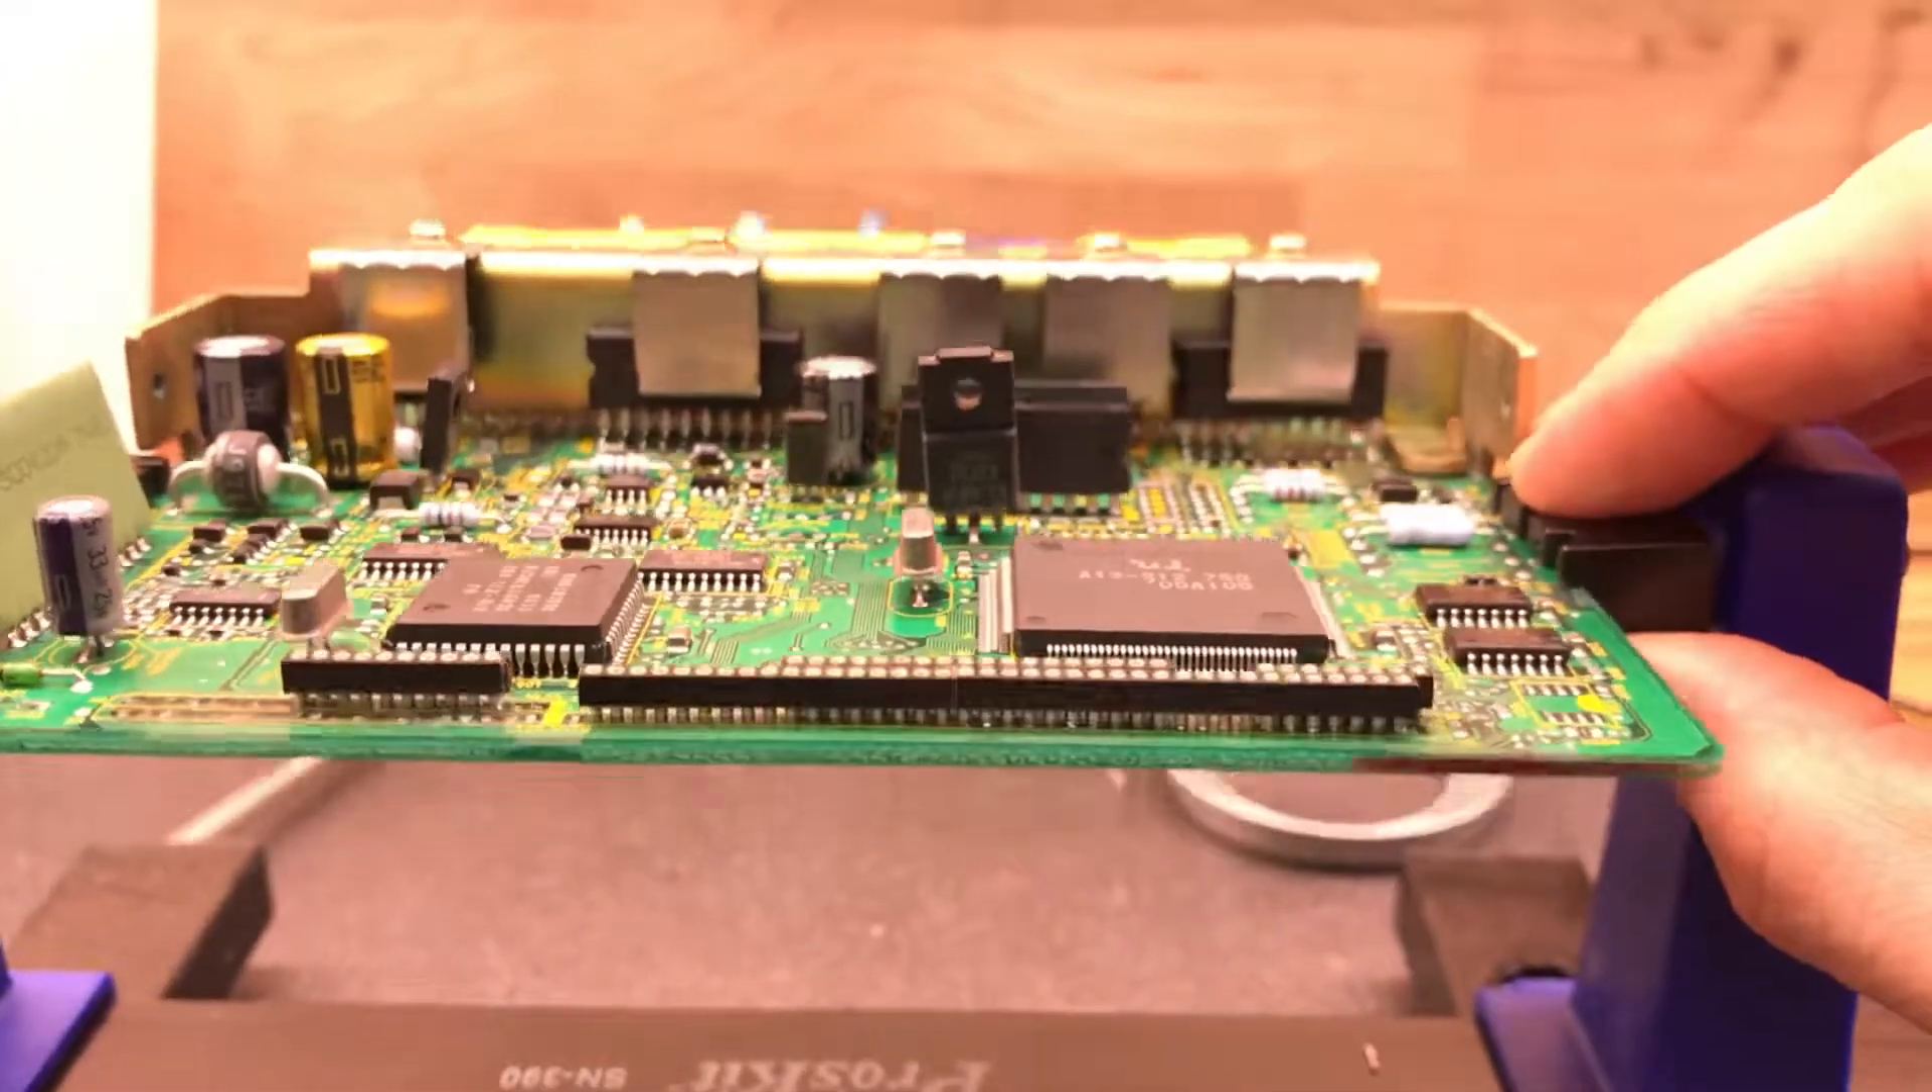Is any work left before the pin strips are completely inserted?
No.